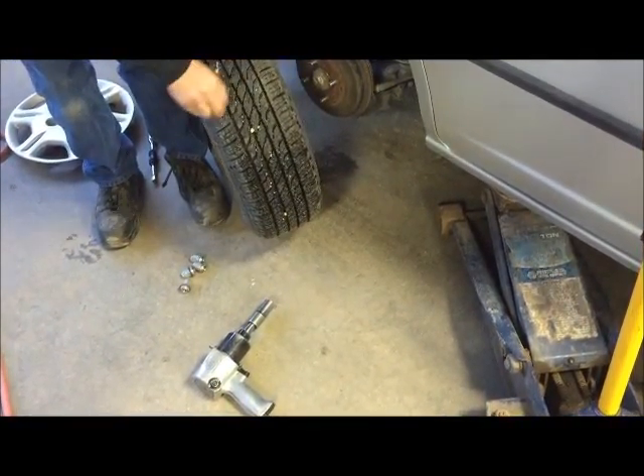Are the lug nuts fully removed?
Yes.